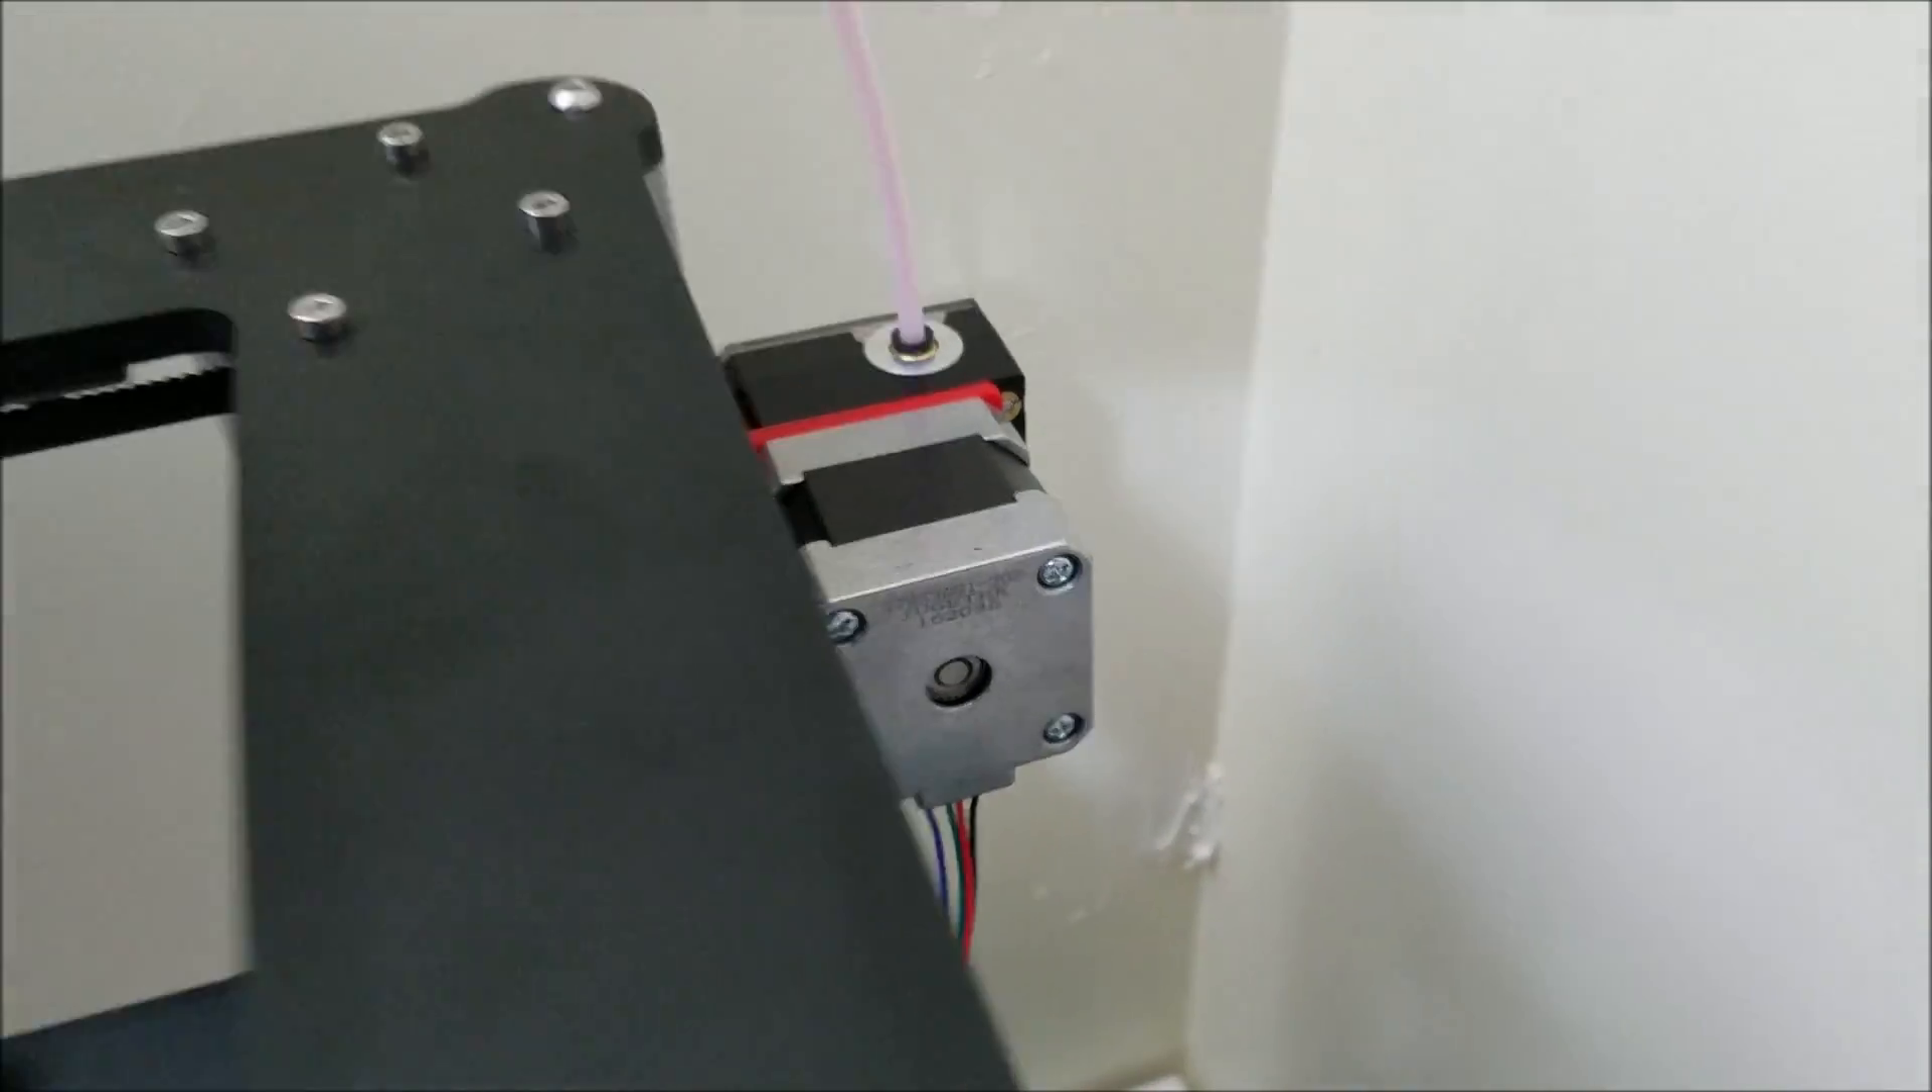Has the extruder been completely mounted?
Yes.